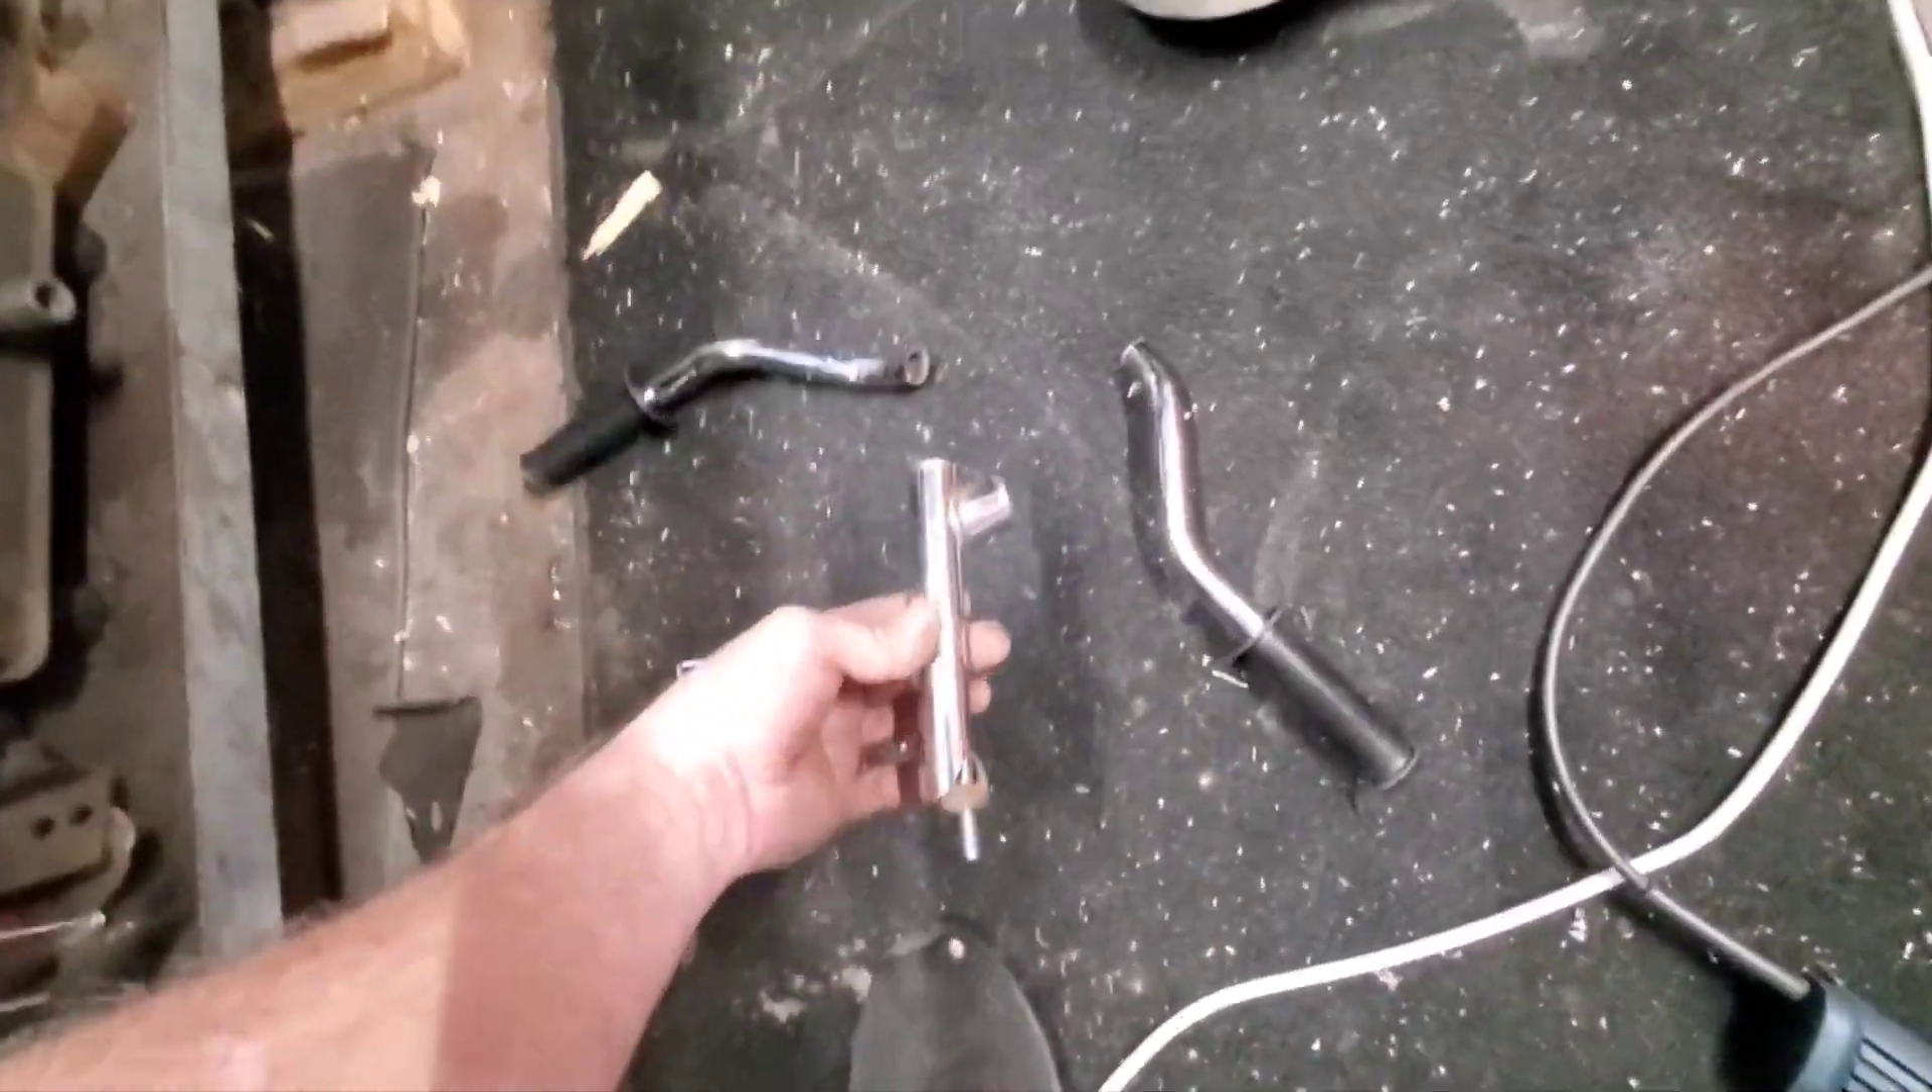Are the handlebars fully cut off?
Yes.